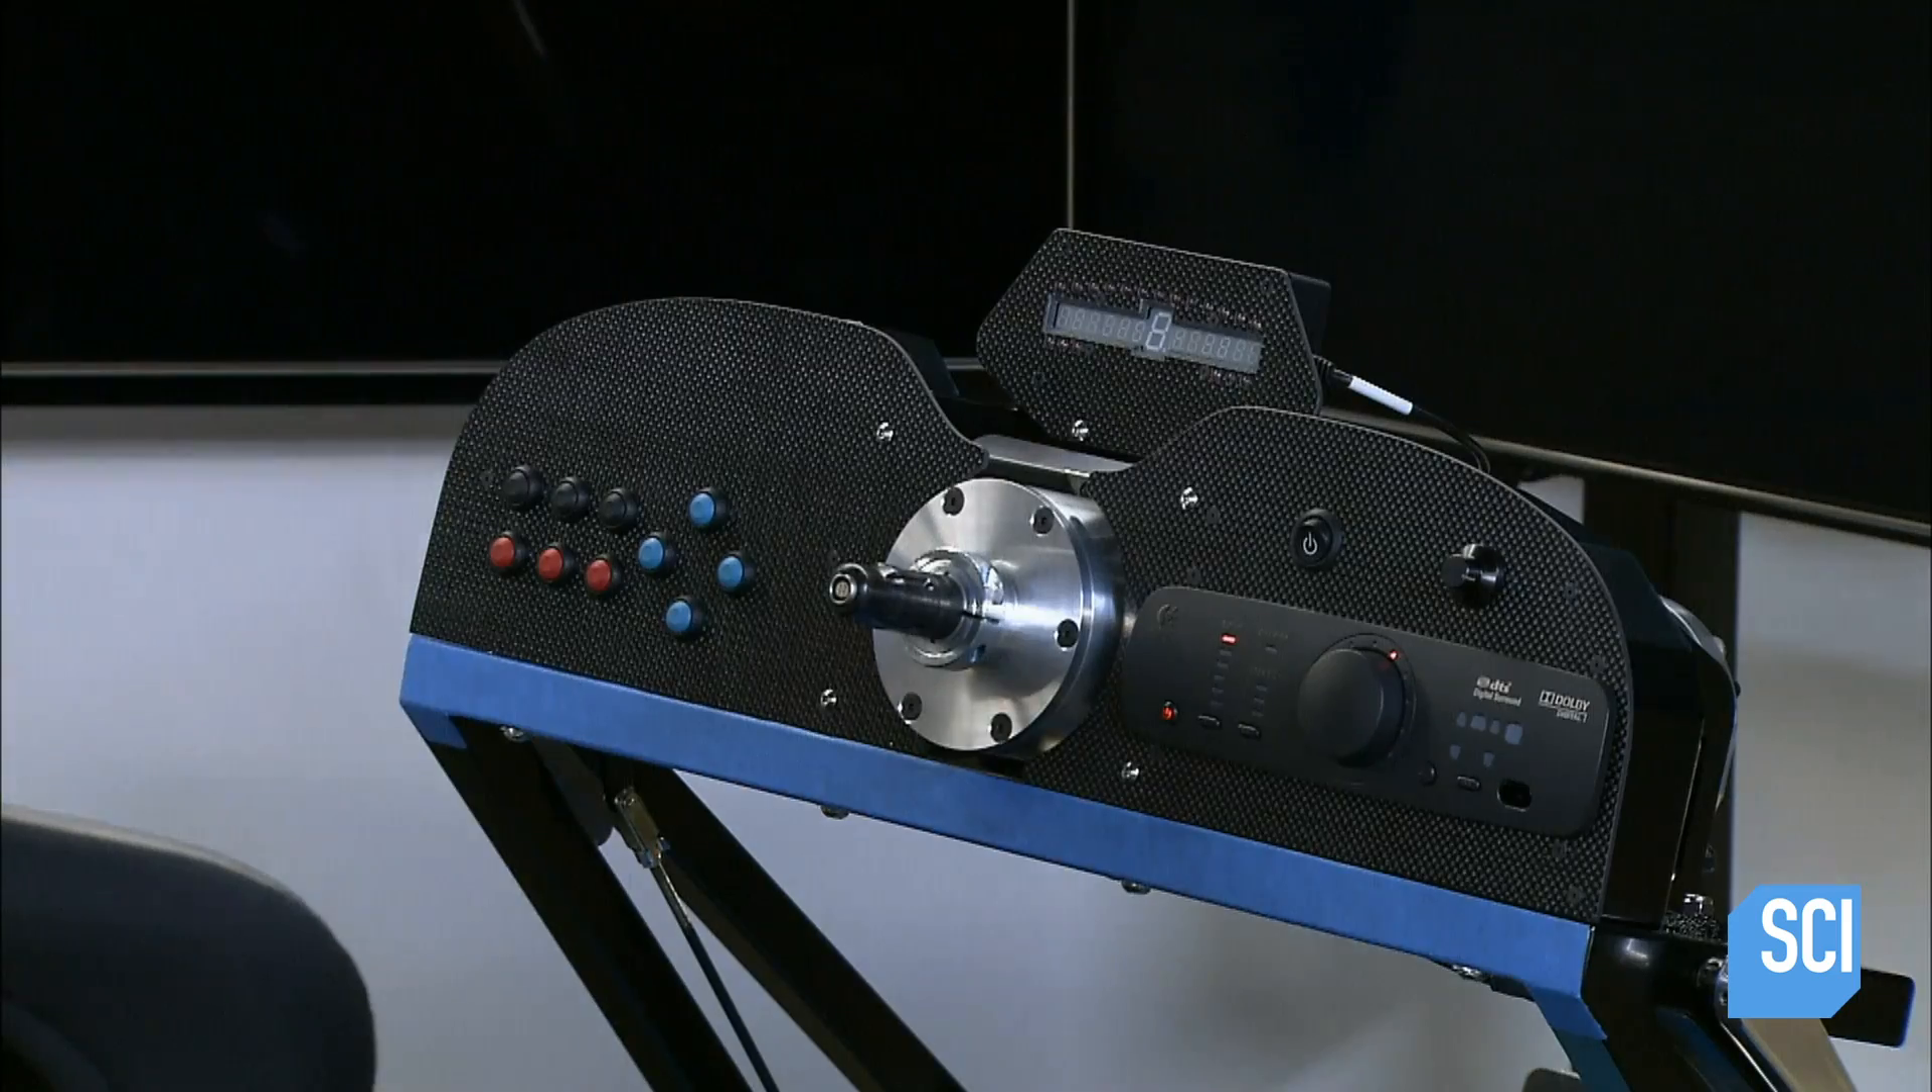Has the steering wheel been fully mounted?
No.